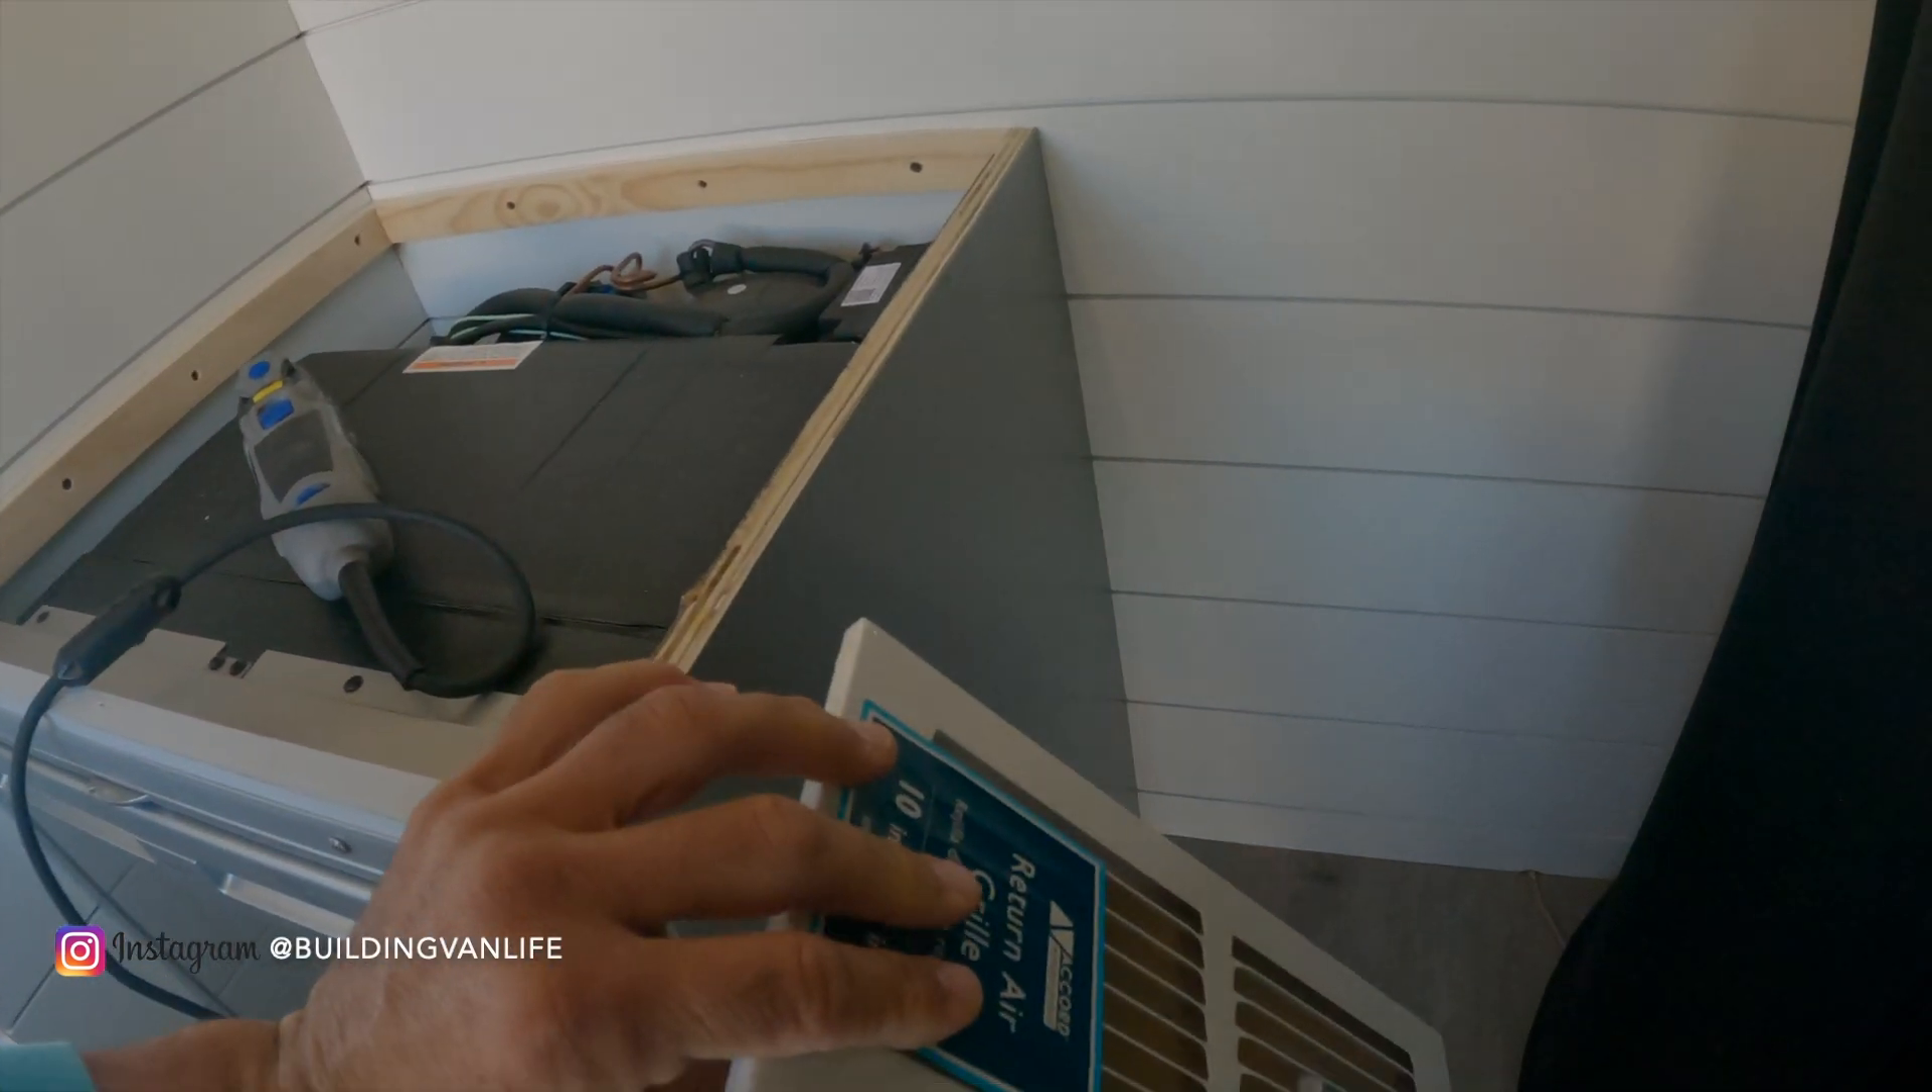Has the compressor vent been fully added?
No.